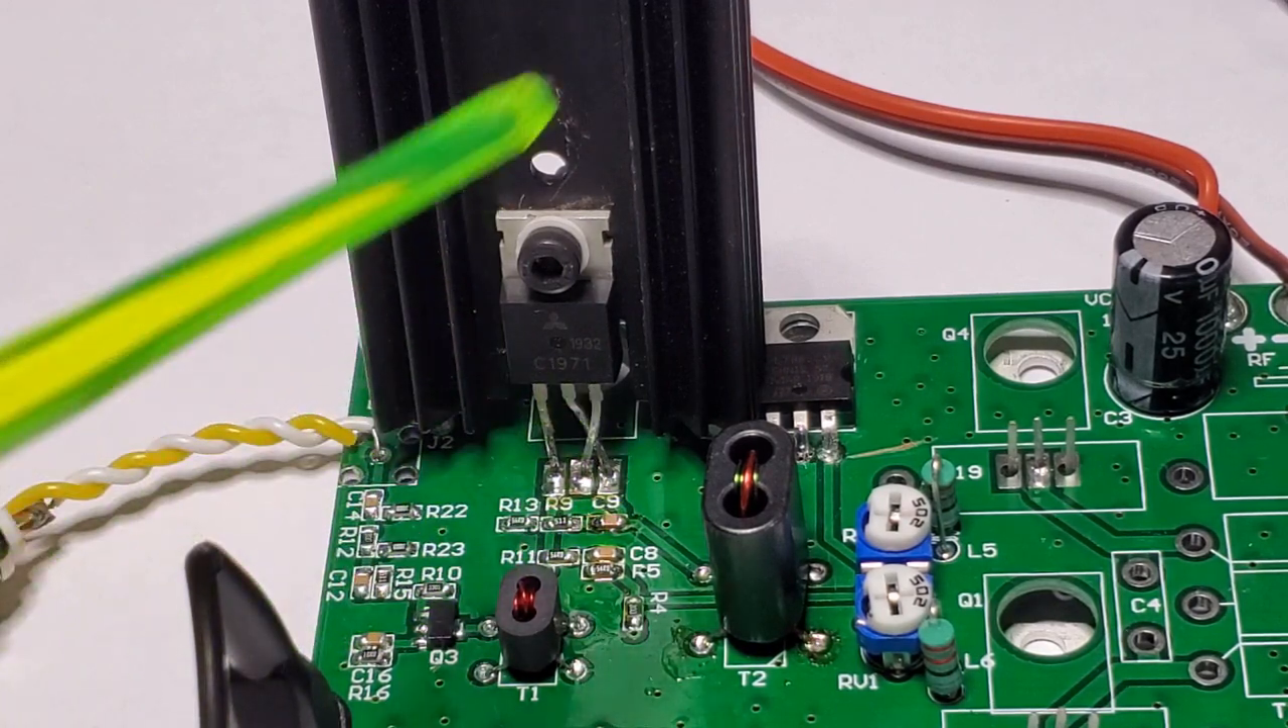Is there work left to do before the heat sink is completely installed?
No.